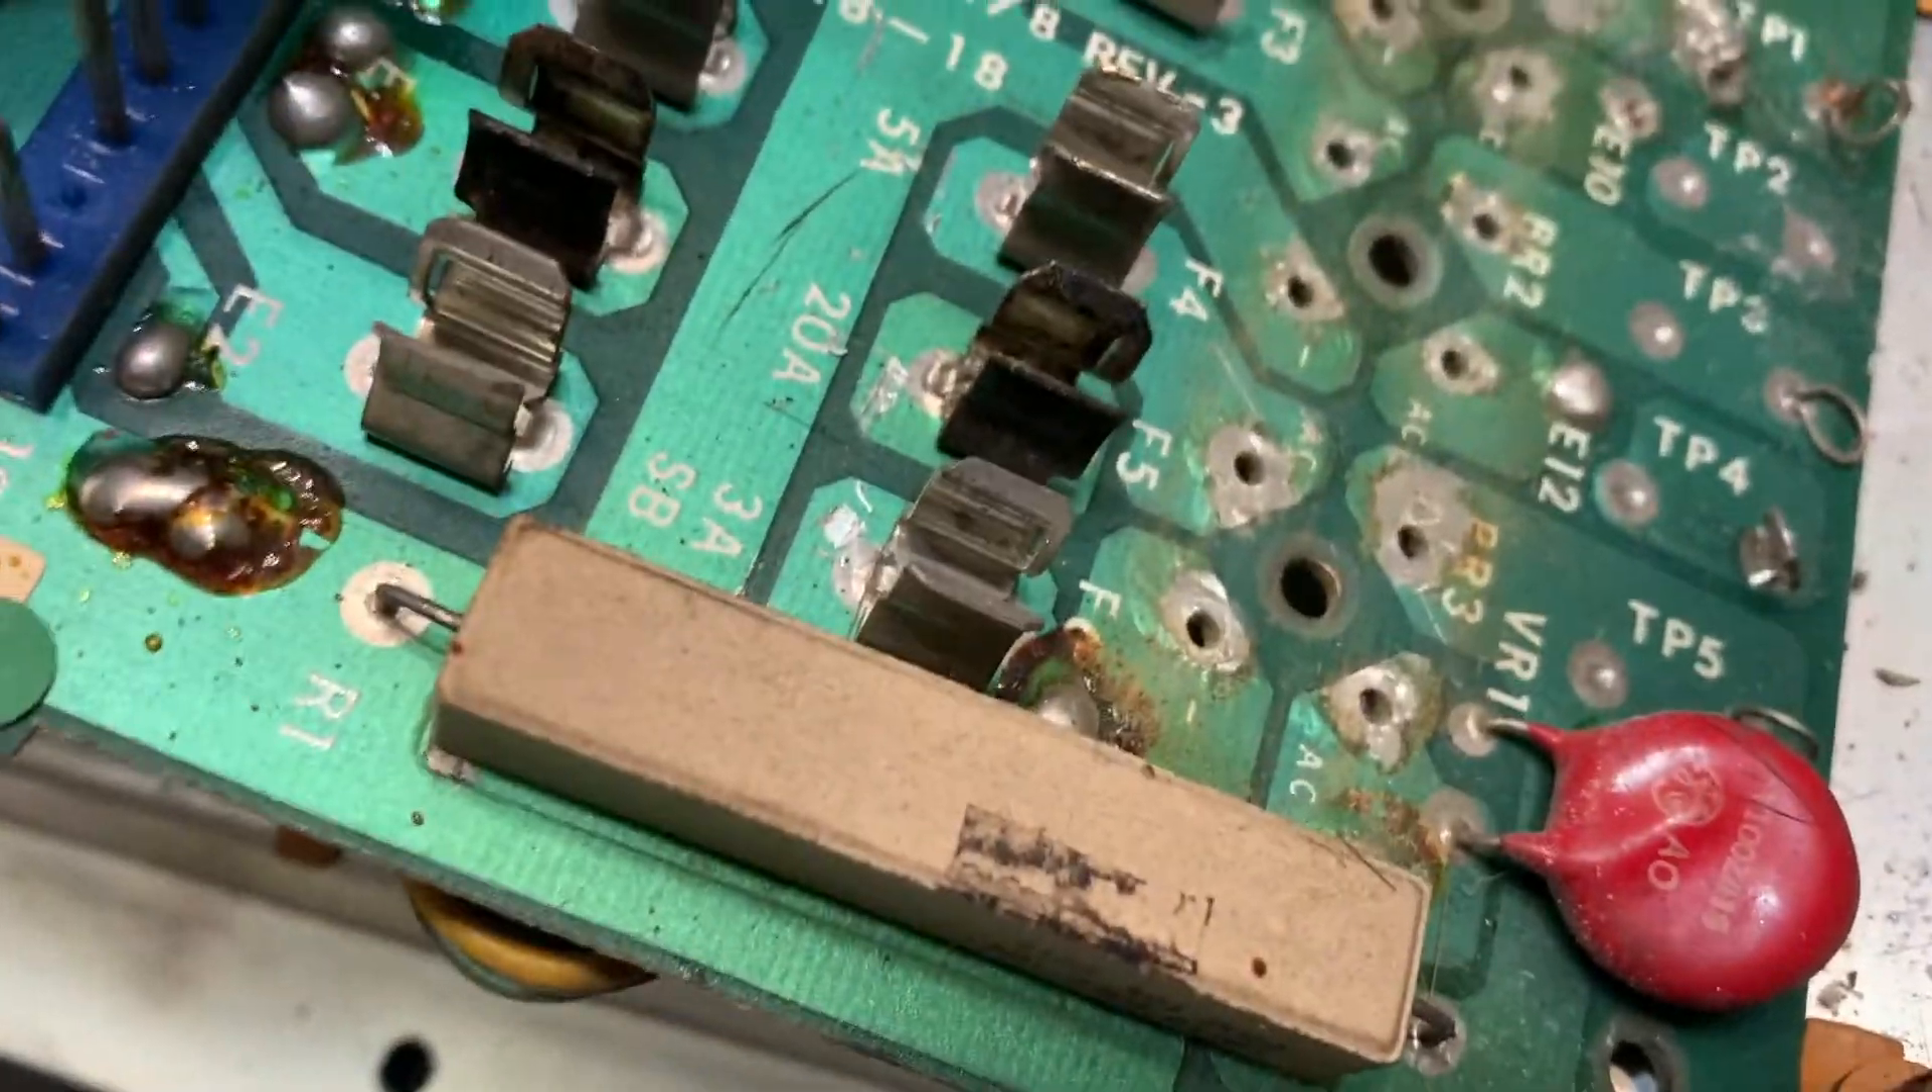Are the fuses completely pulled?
Yes.